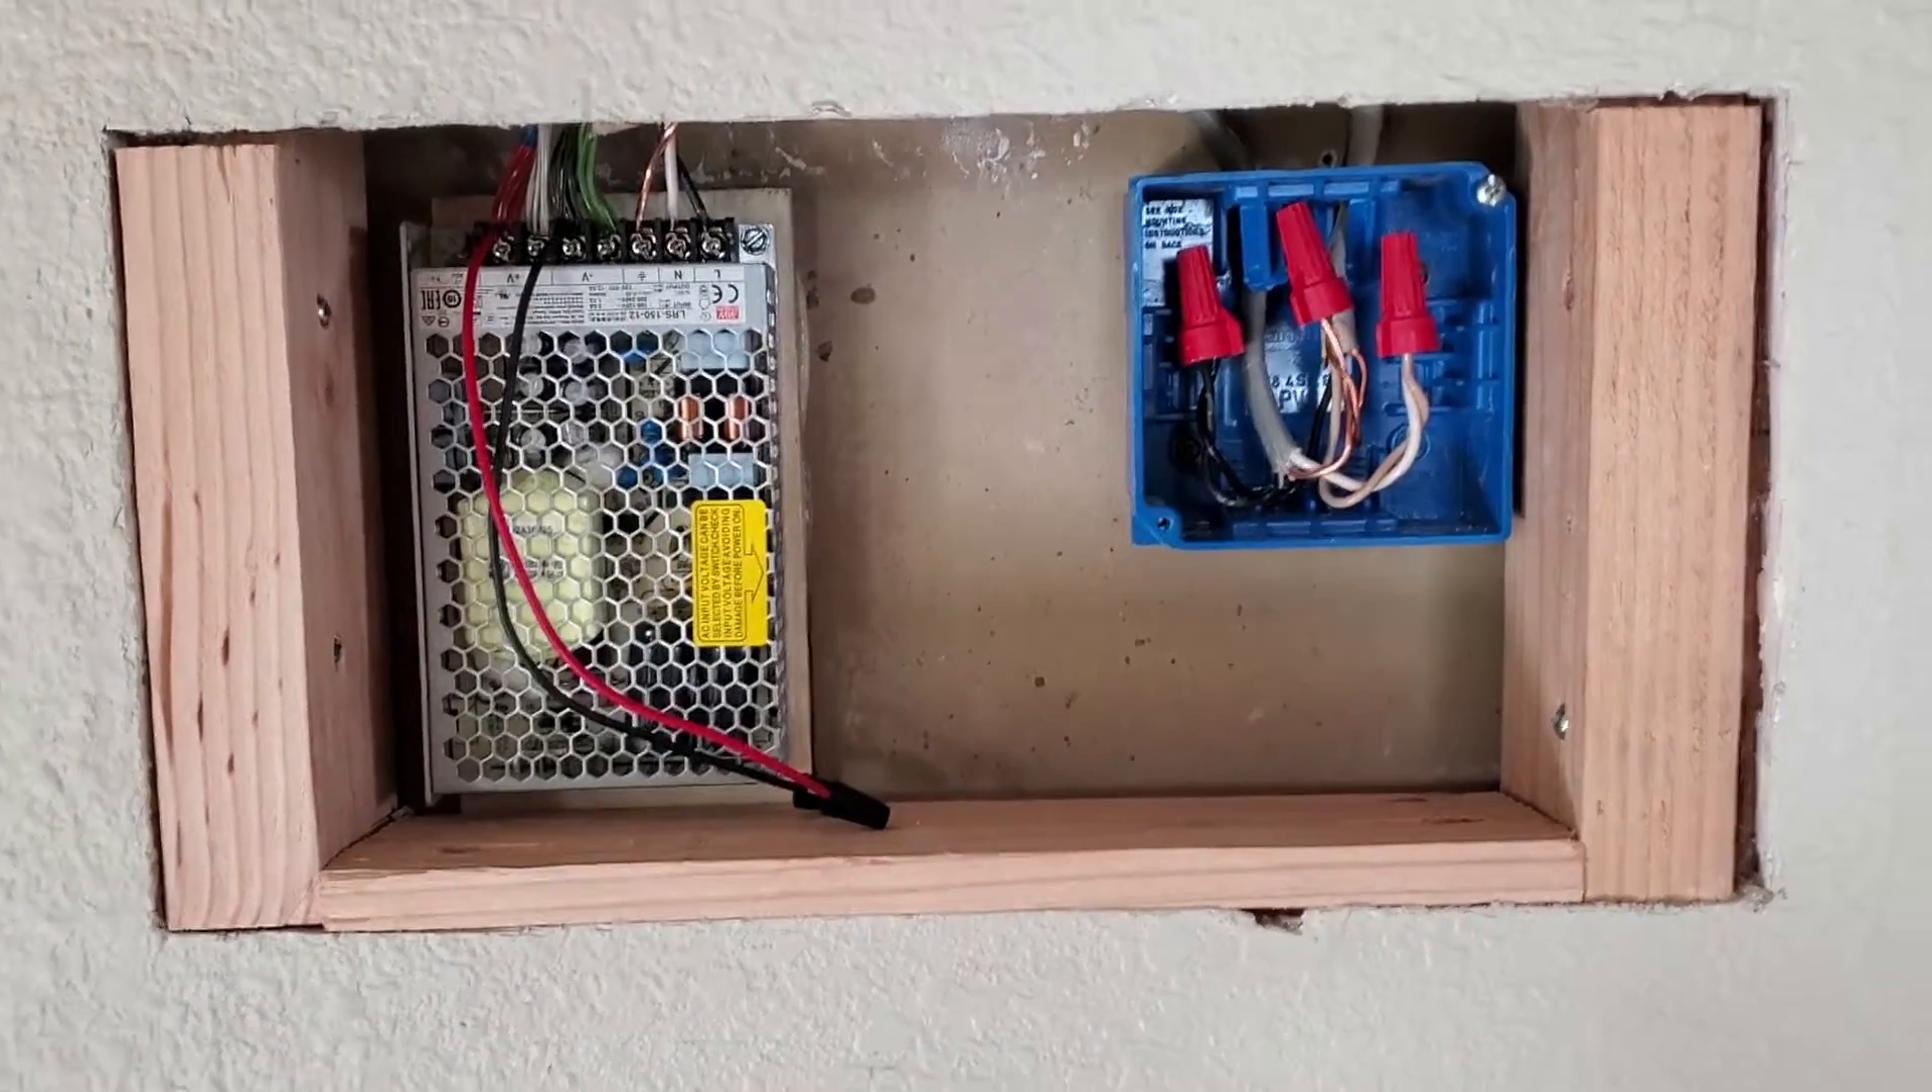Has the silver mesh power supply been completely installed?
Yes.